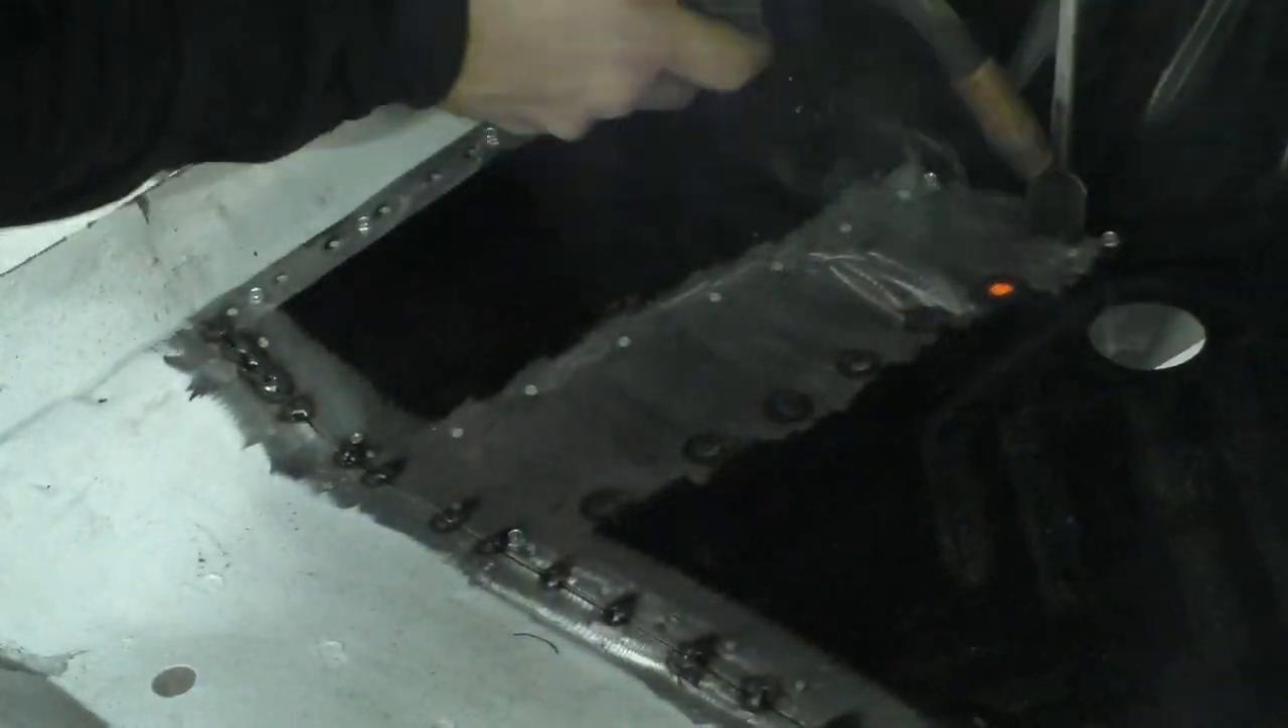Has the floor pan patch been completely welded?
No.